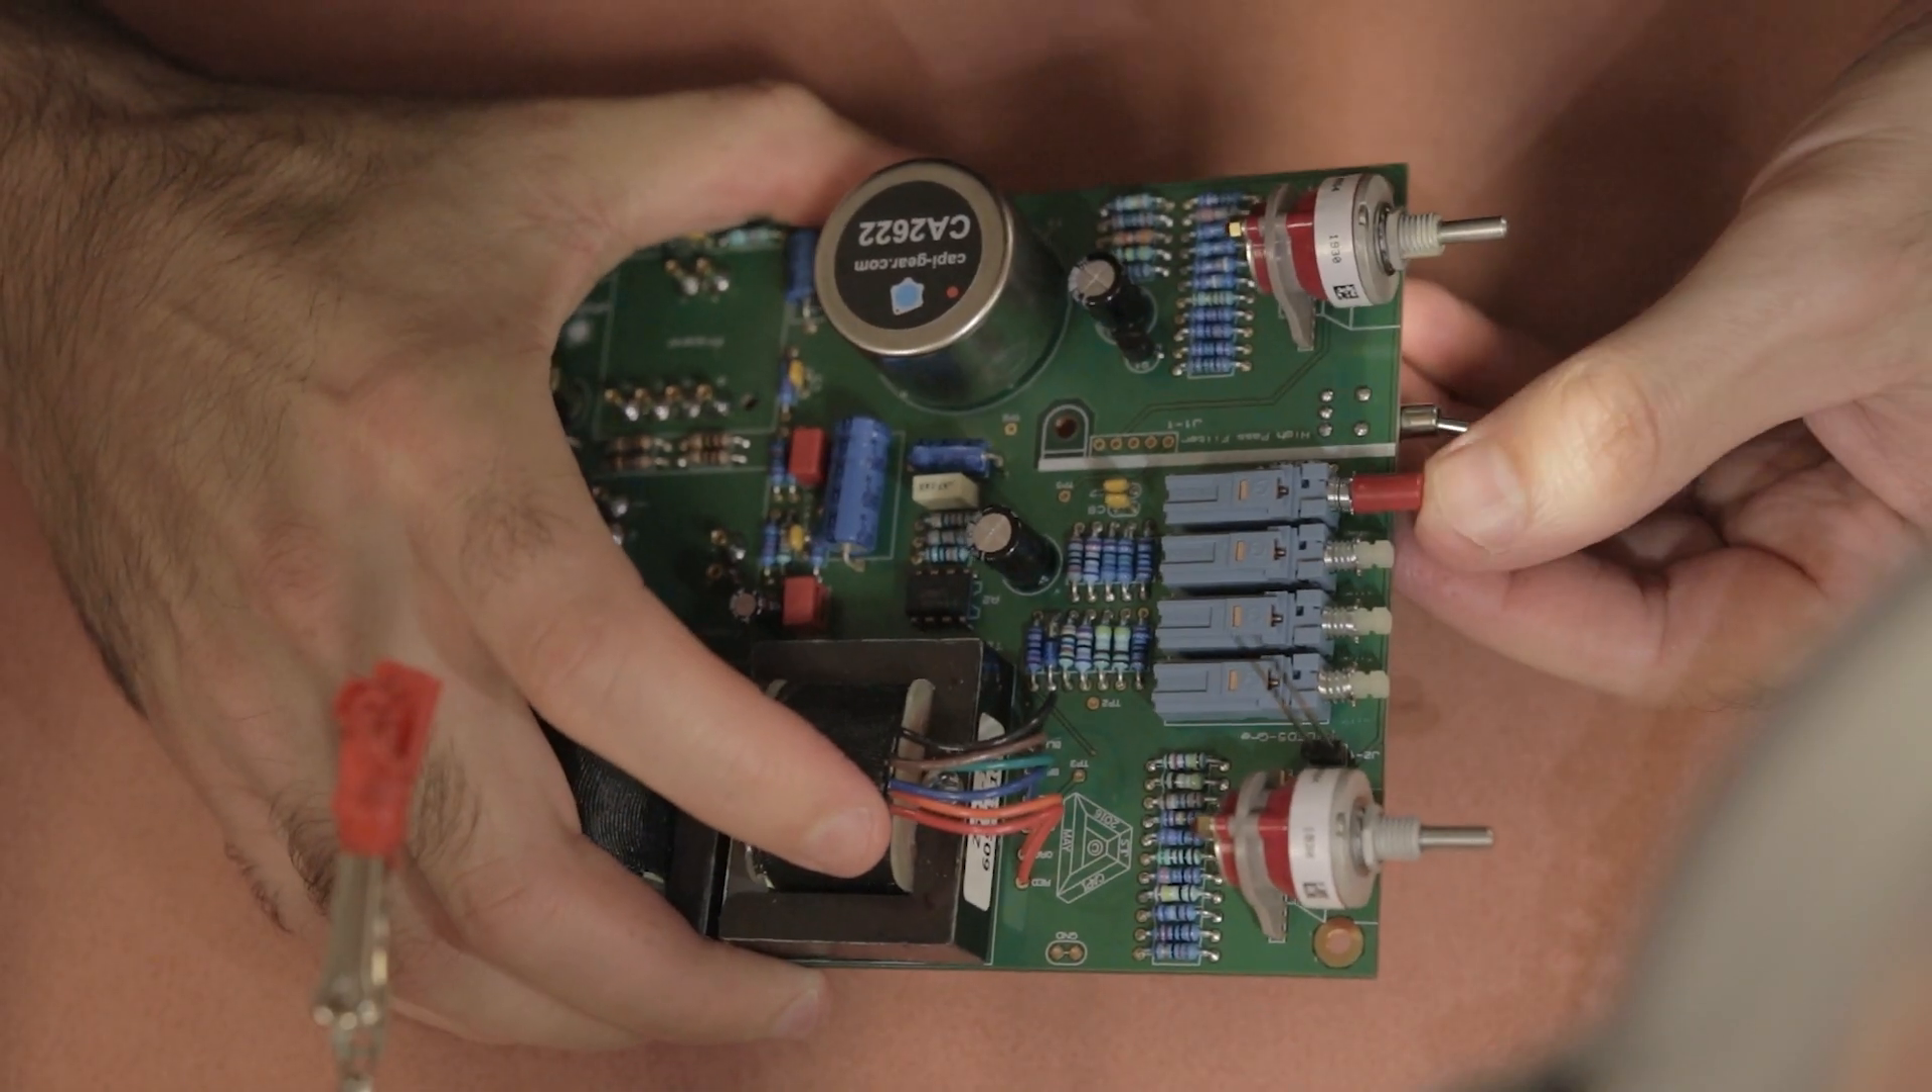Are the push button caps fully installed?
No.